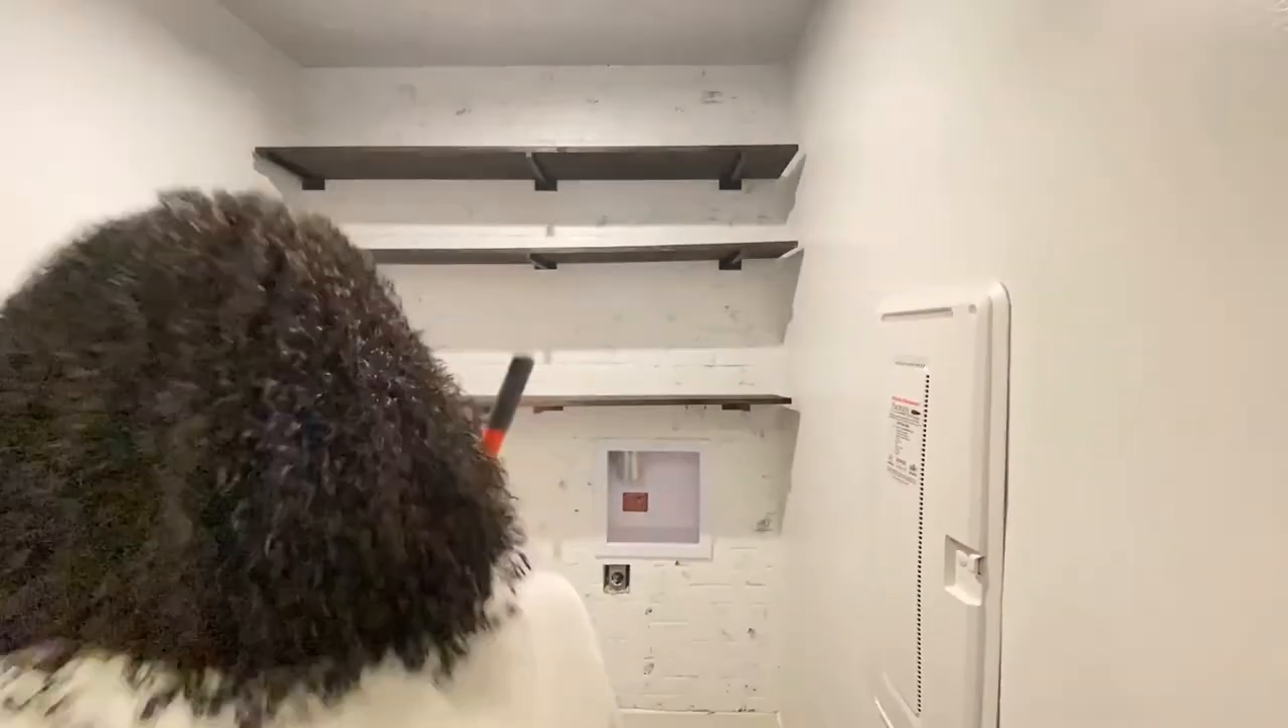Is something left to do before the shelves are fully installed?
No.